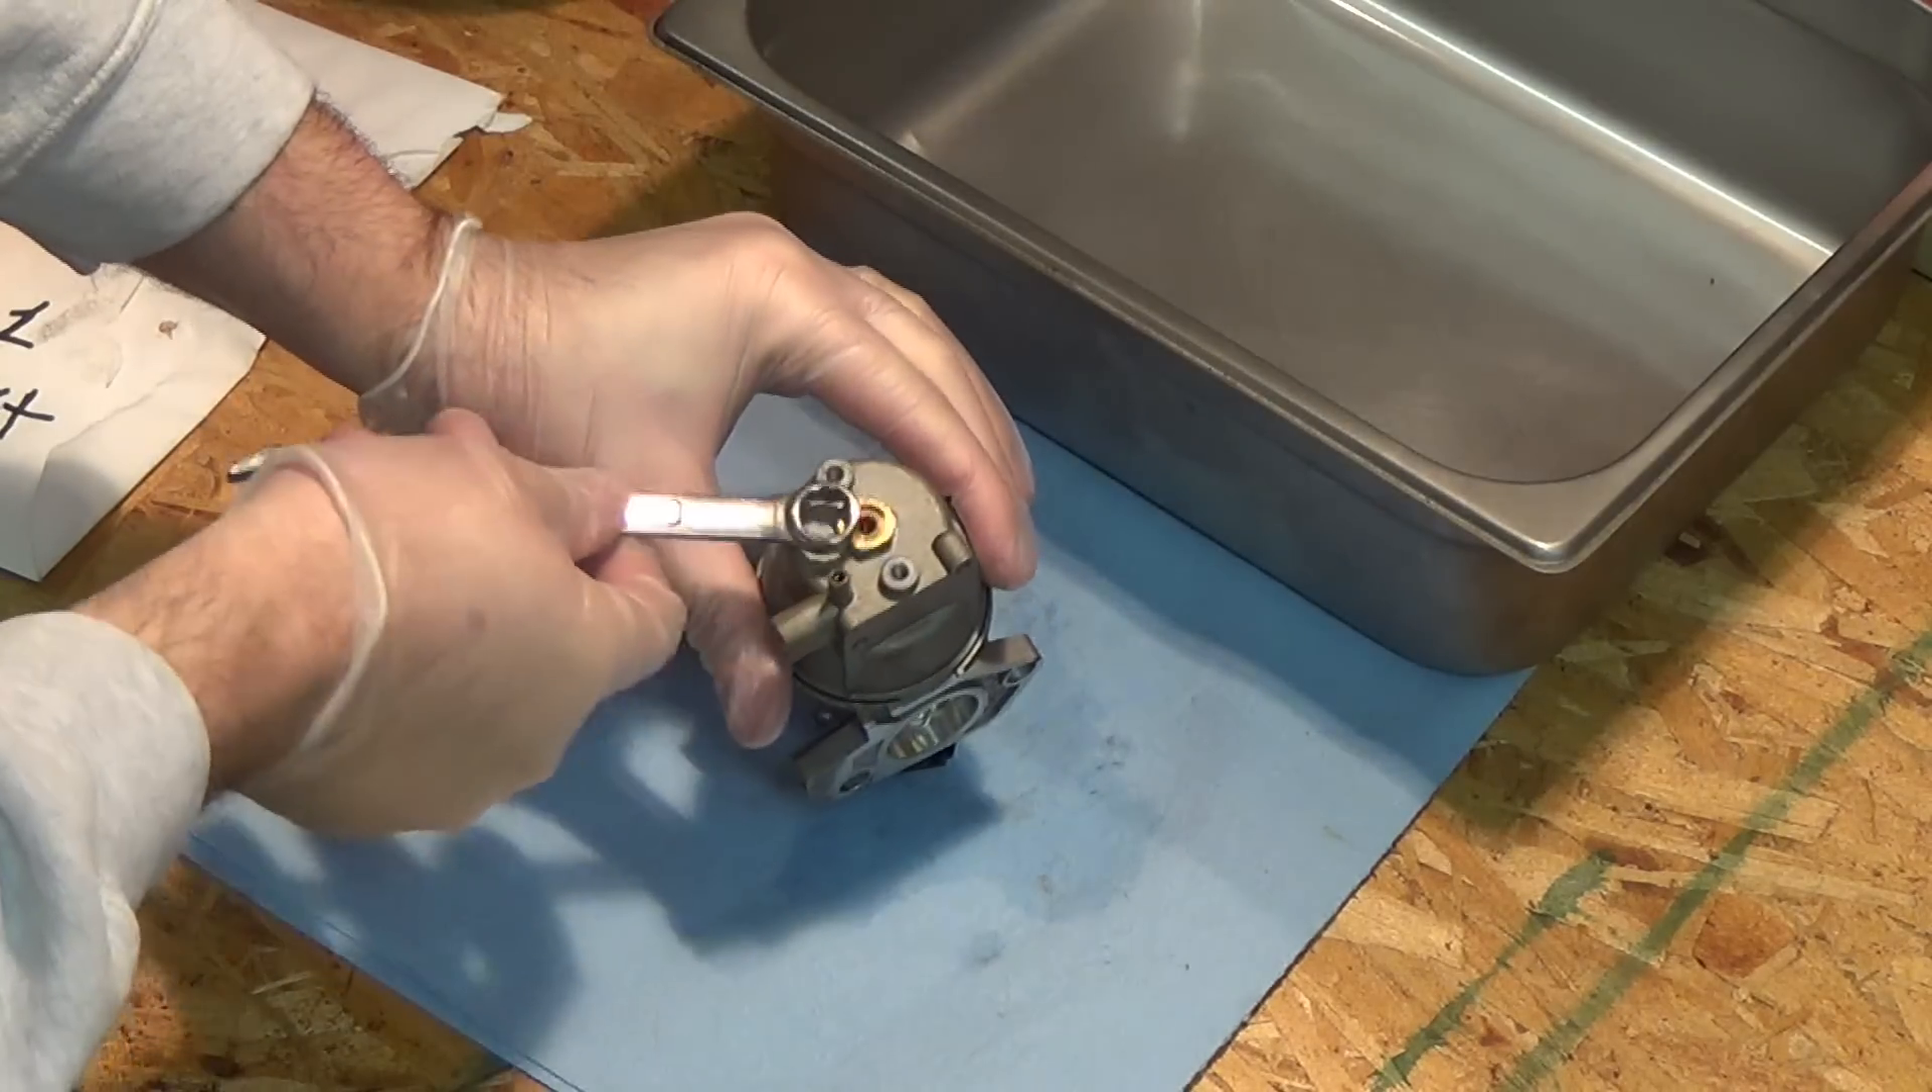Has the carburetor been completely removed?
Yes.